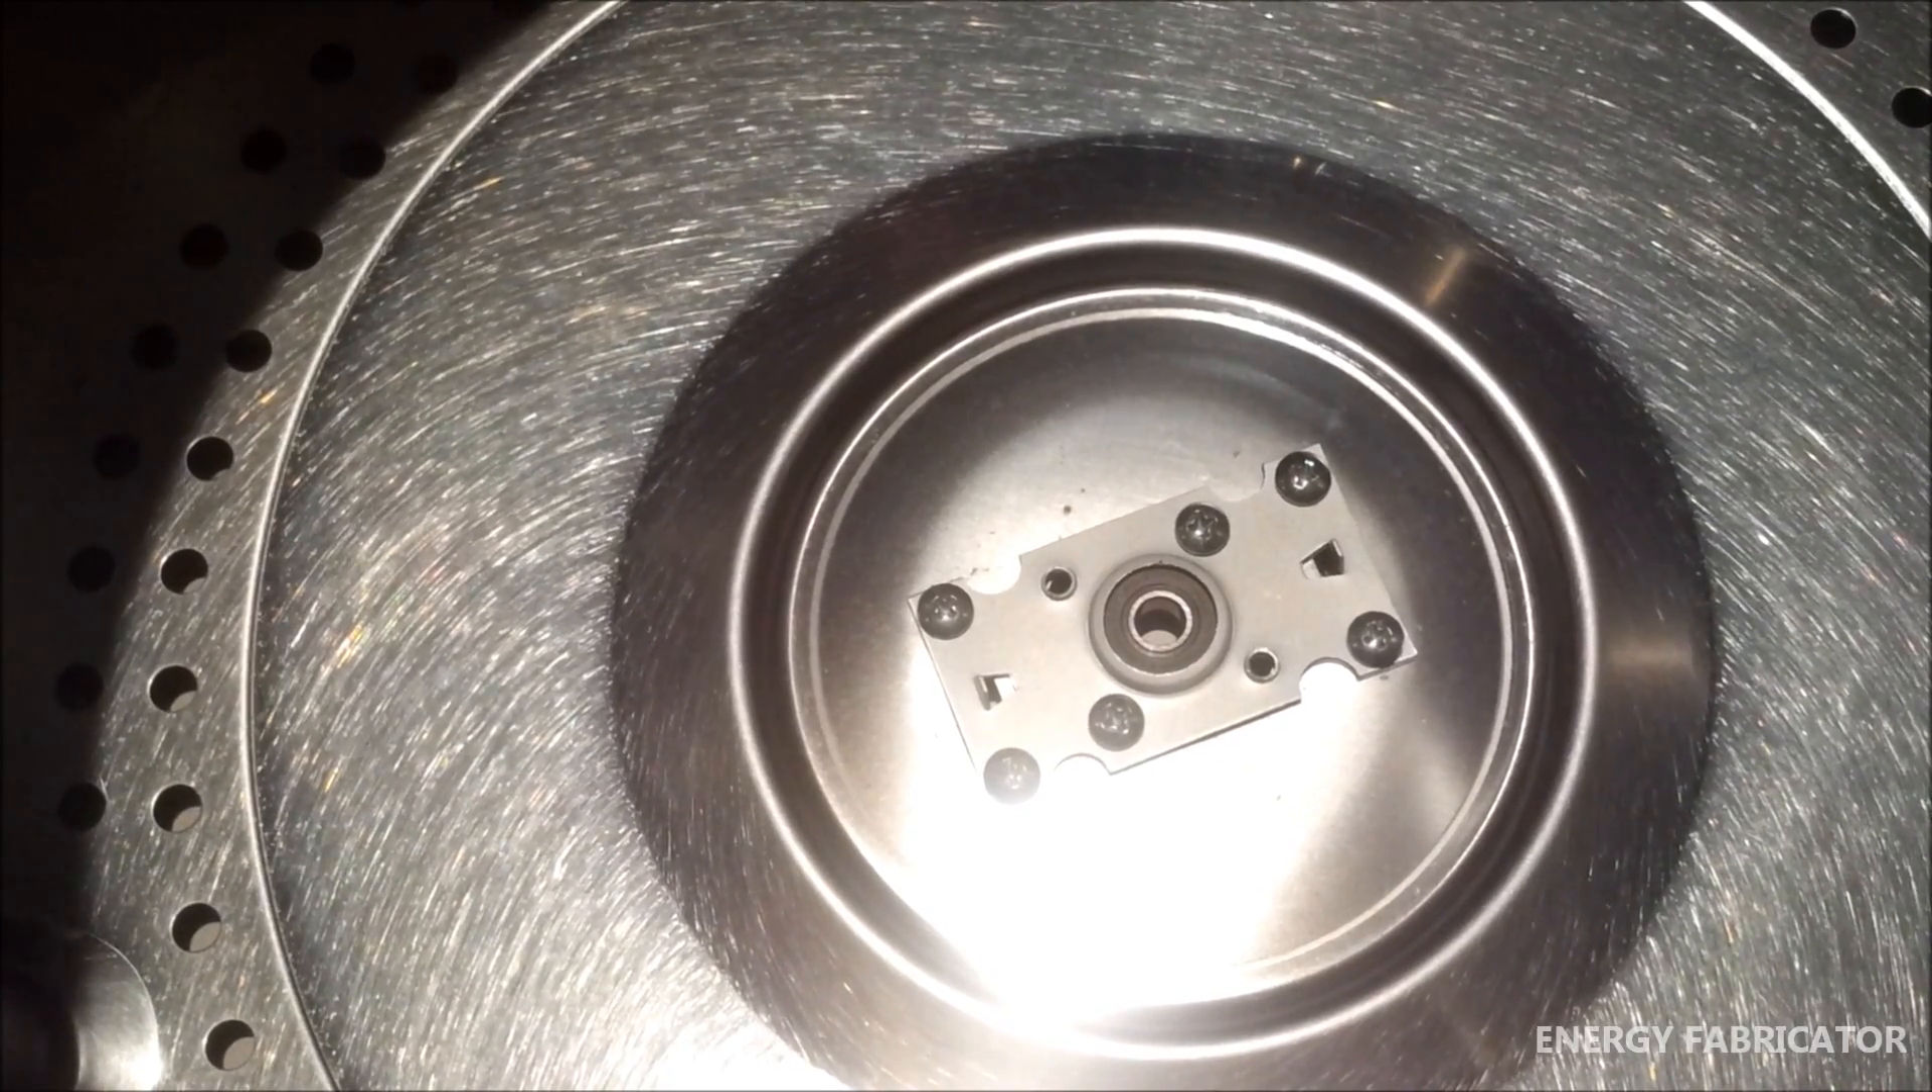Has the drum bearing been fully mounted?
Yes.